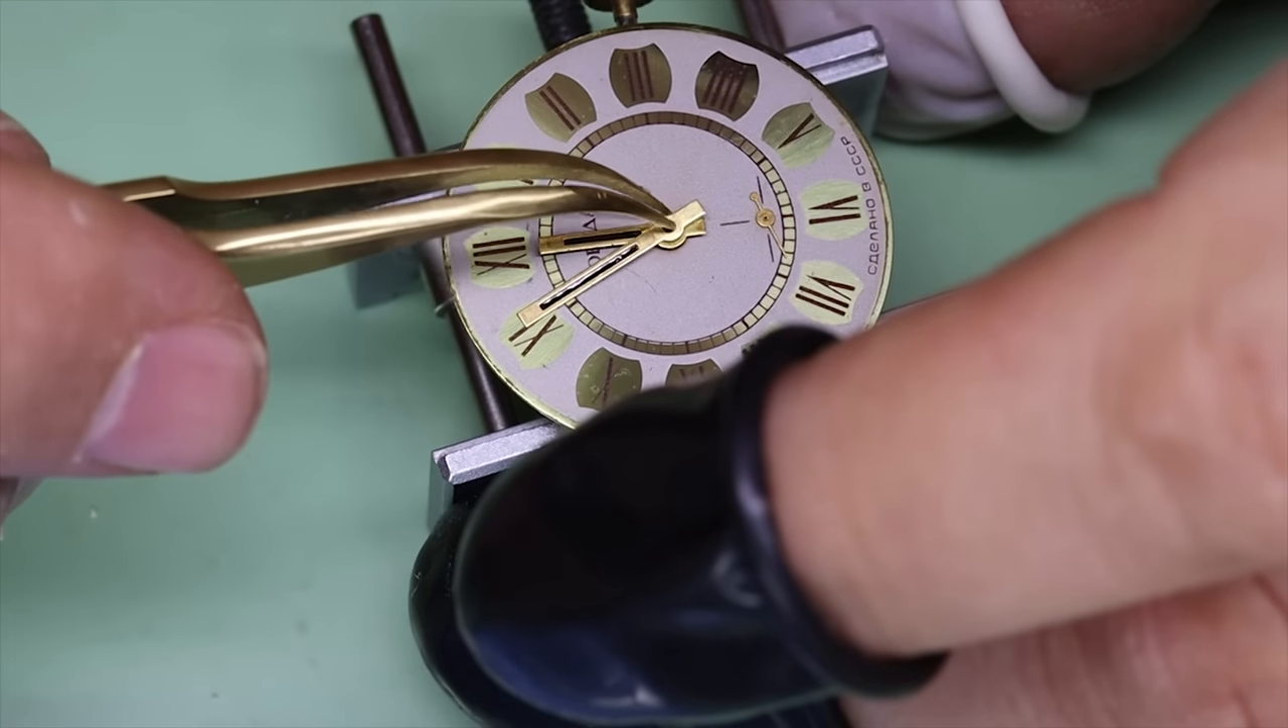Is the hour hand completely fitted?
Yes.